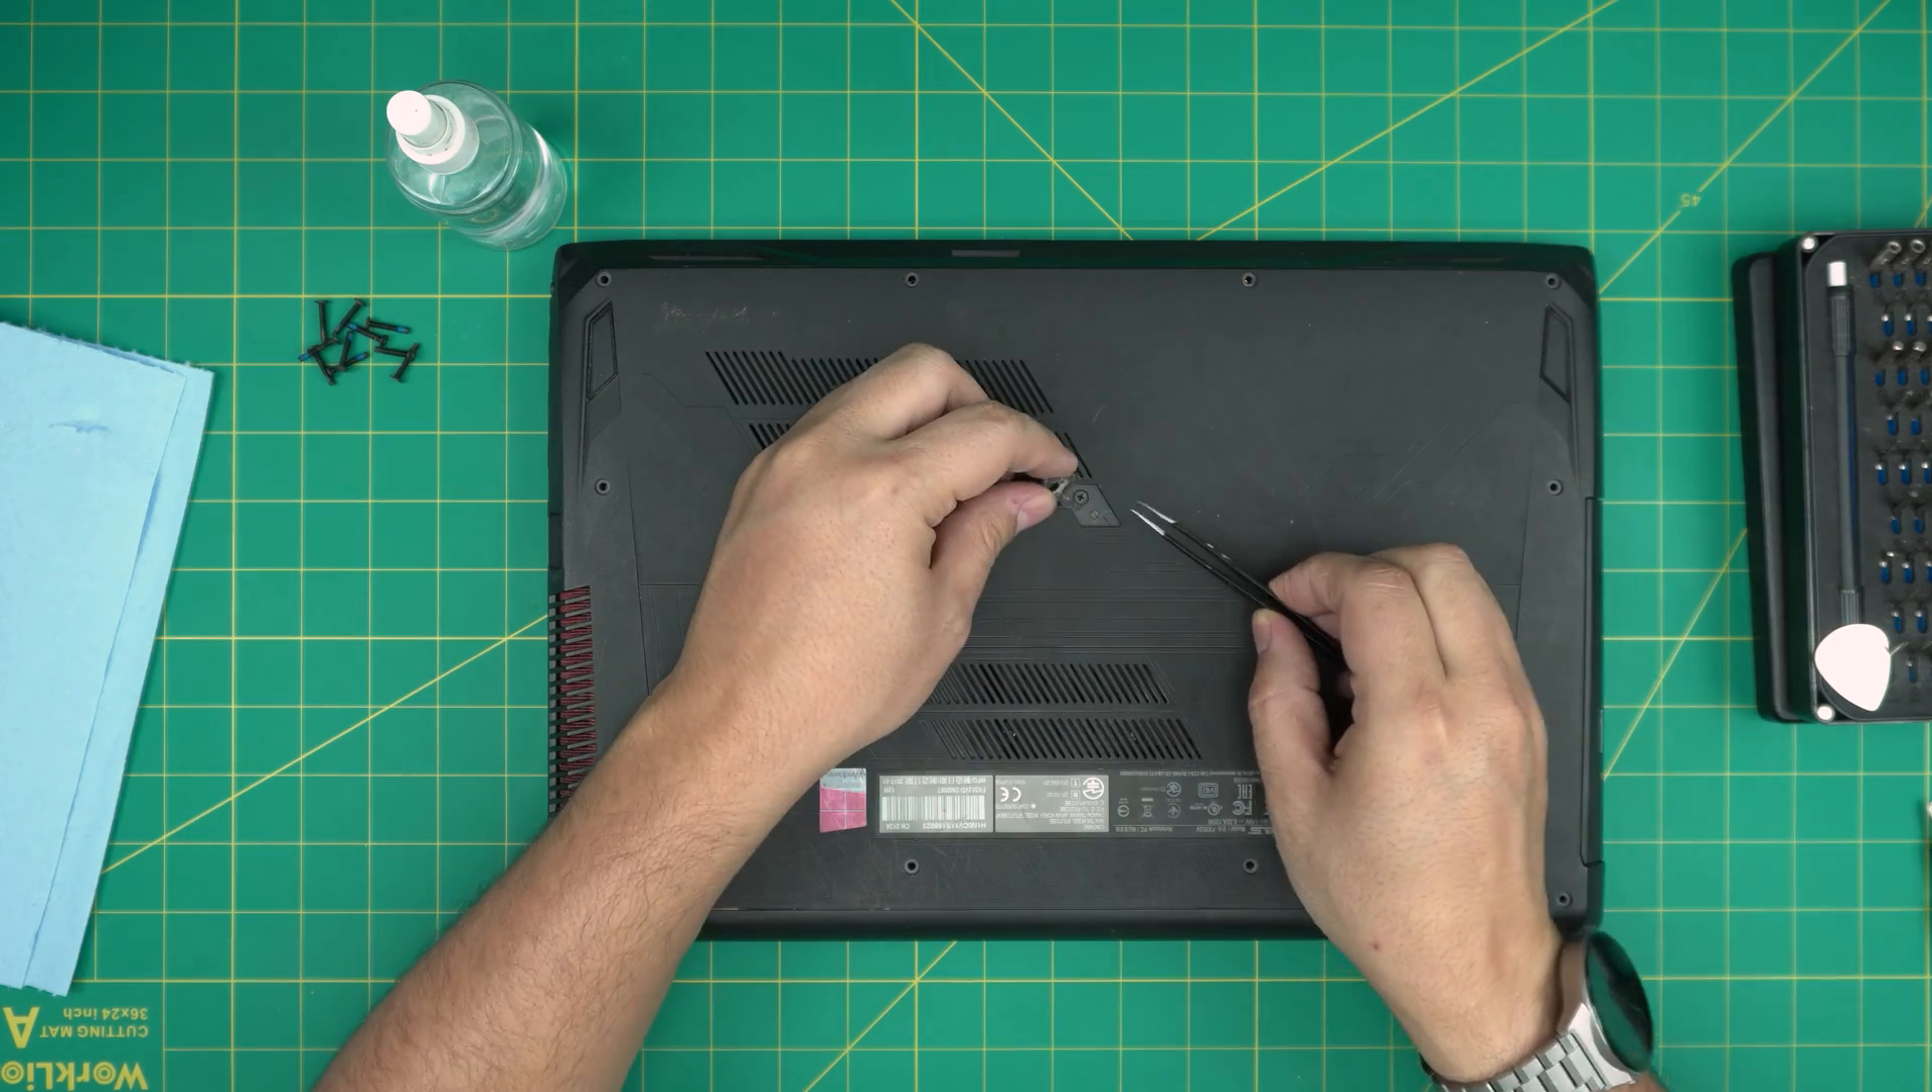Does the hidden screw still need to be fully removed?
Yes.